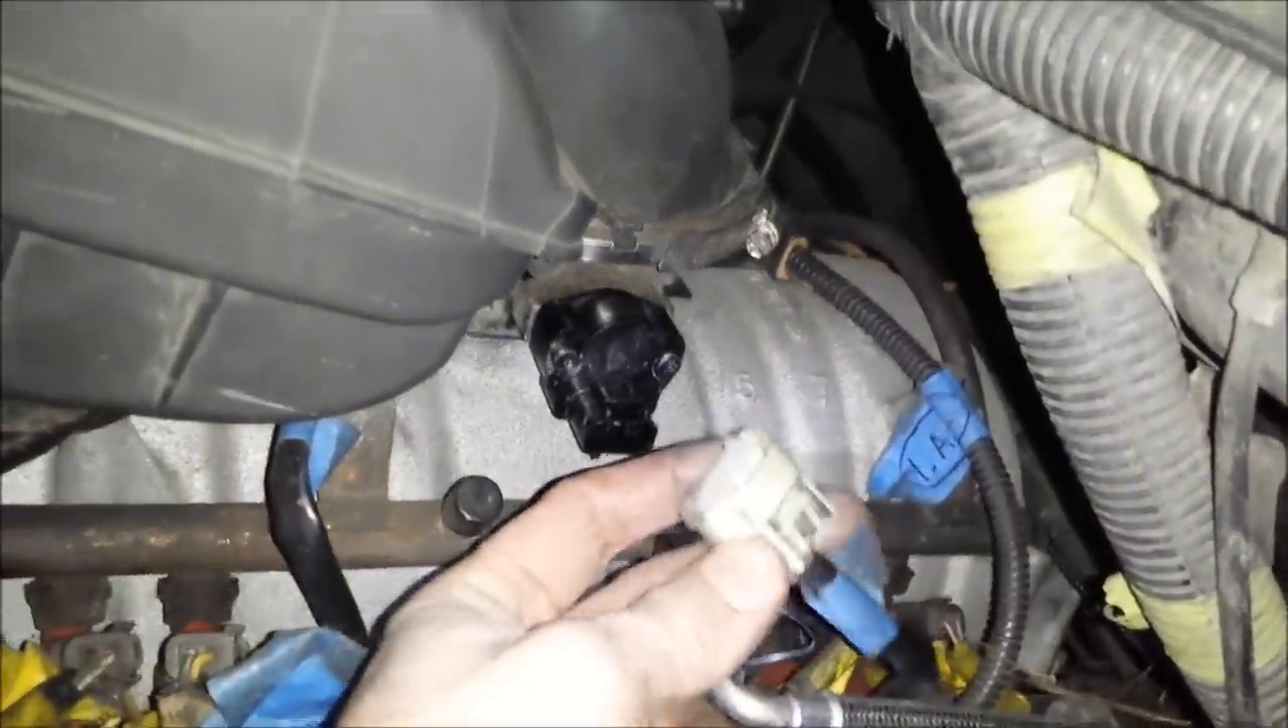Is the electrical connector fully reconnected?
No.